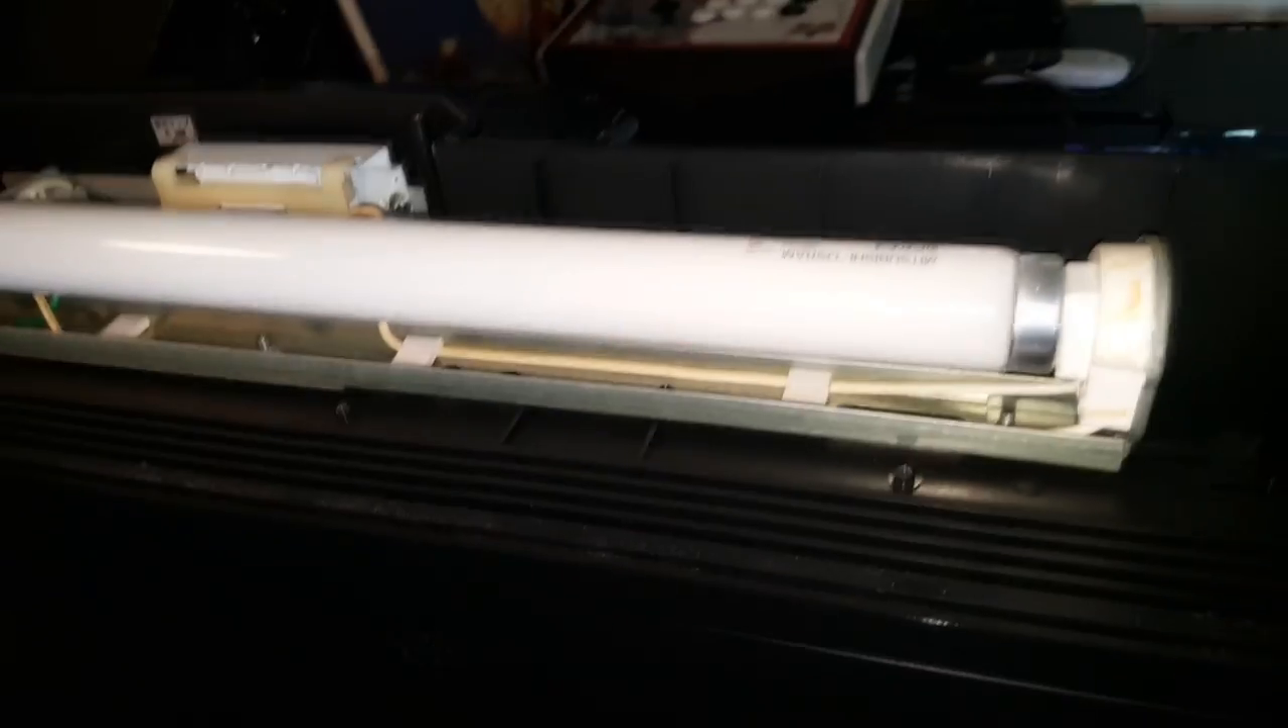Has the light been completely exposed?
Yes.